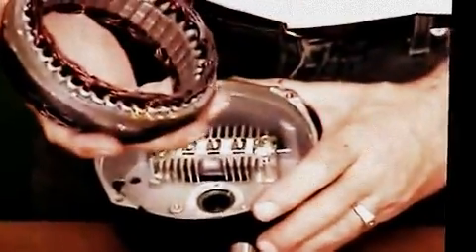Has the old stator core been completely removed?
Yes.